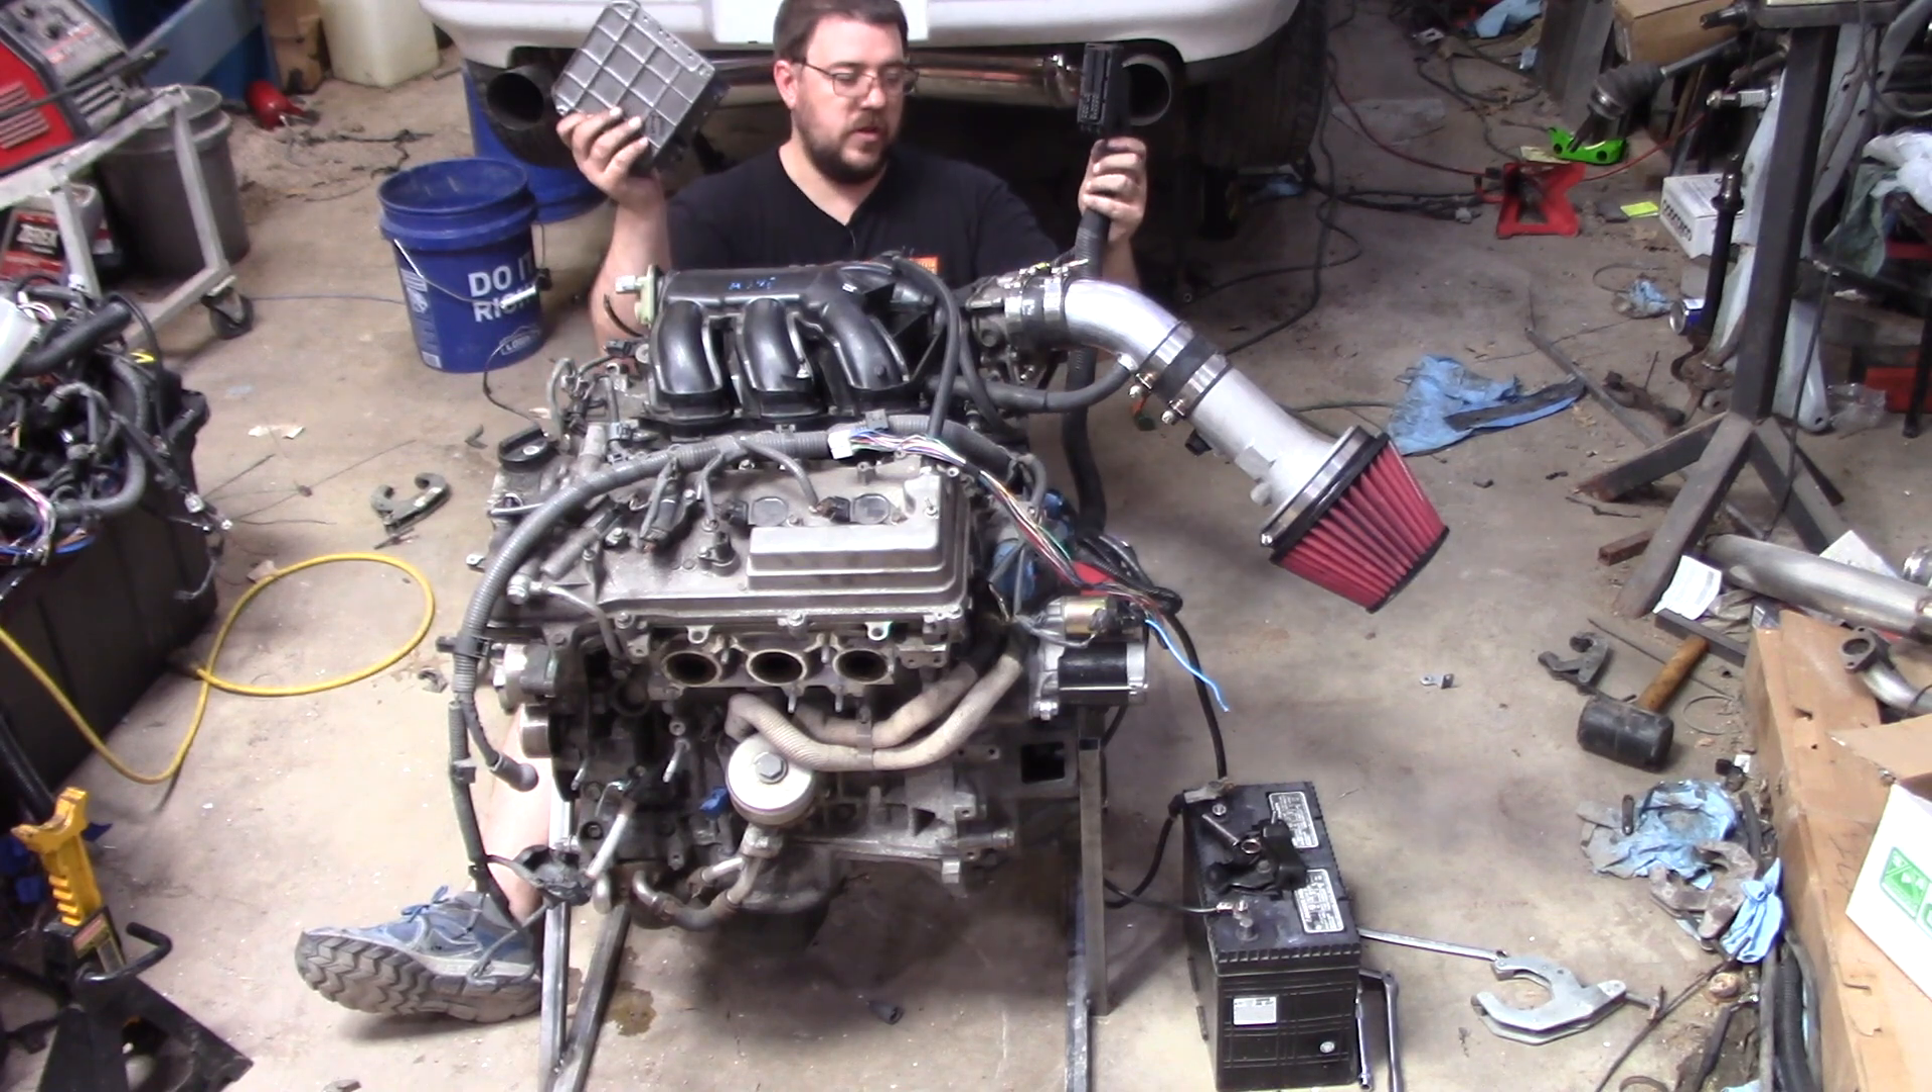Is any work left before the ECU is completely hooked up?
Yes.